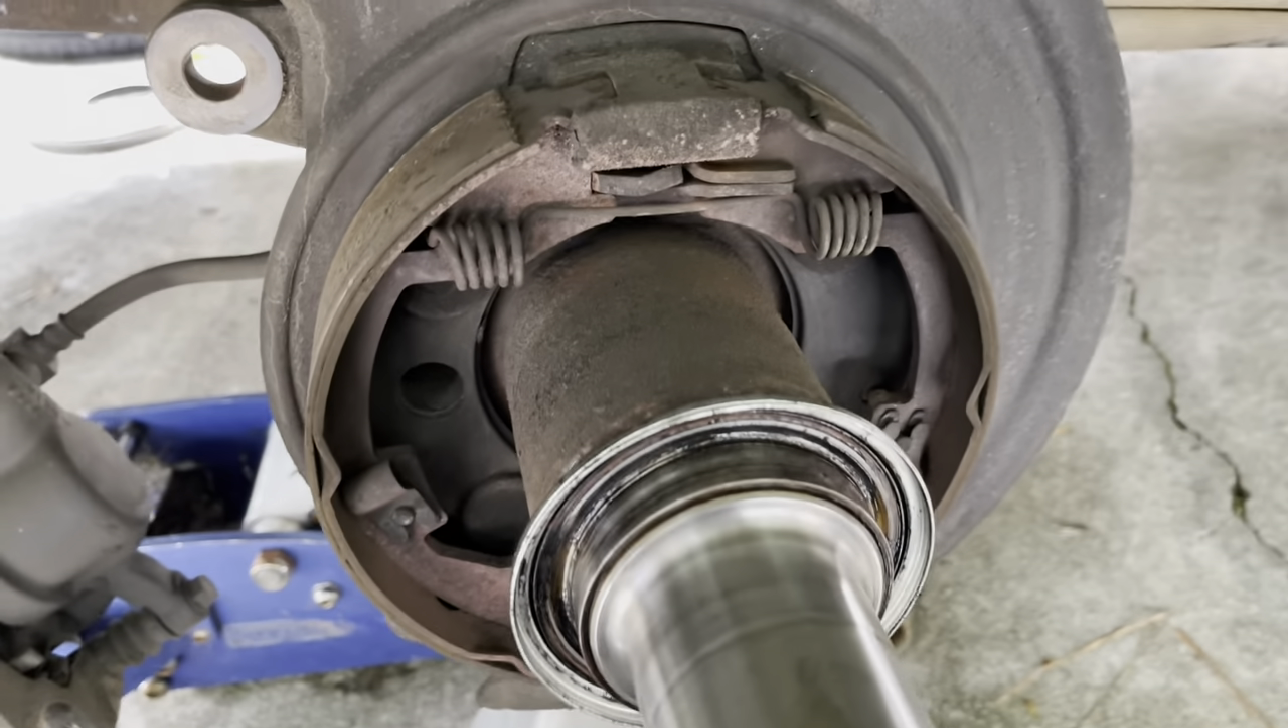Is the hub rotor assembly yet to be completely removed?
No.